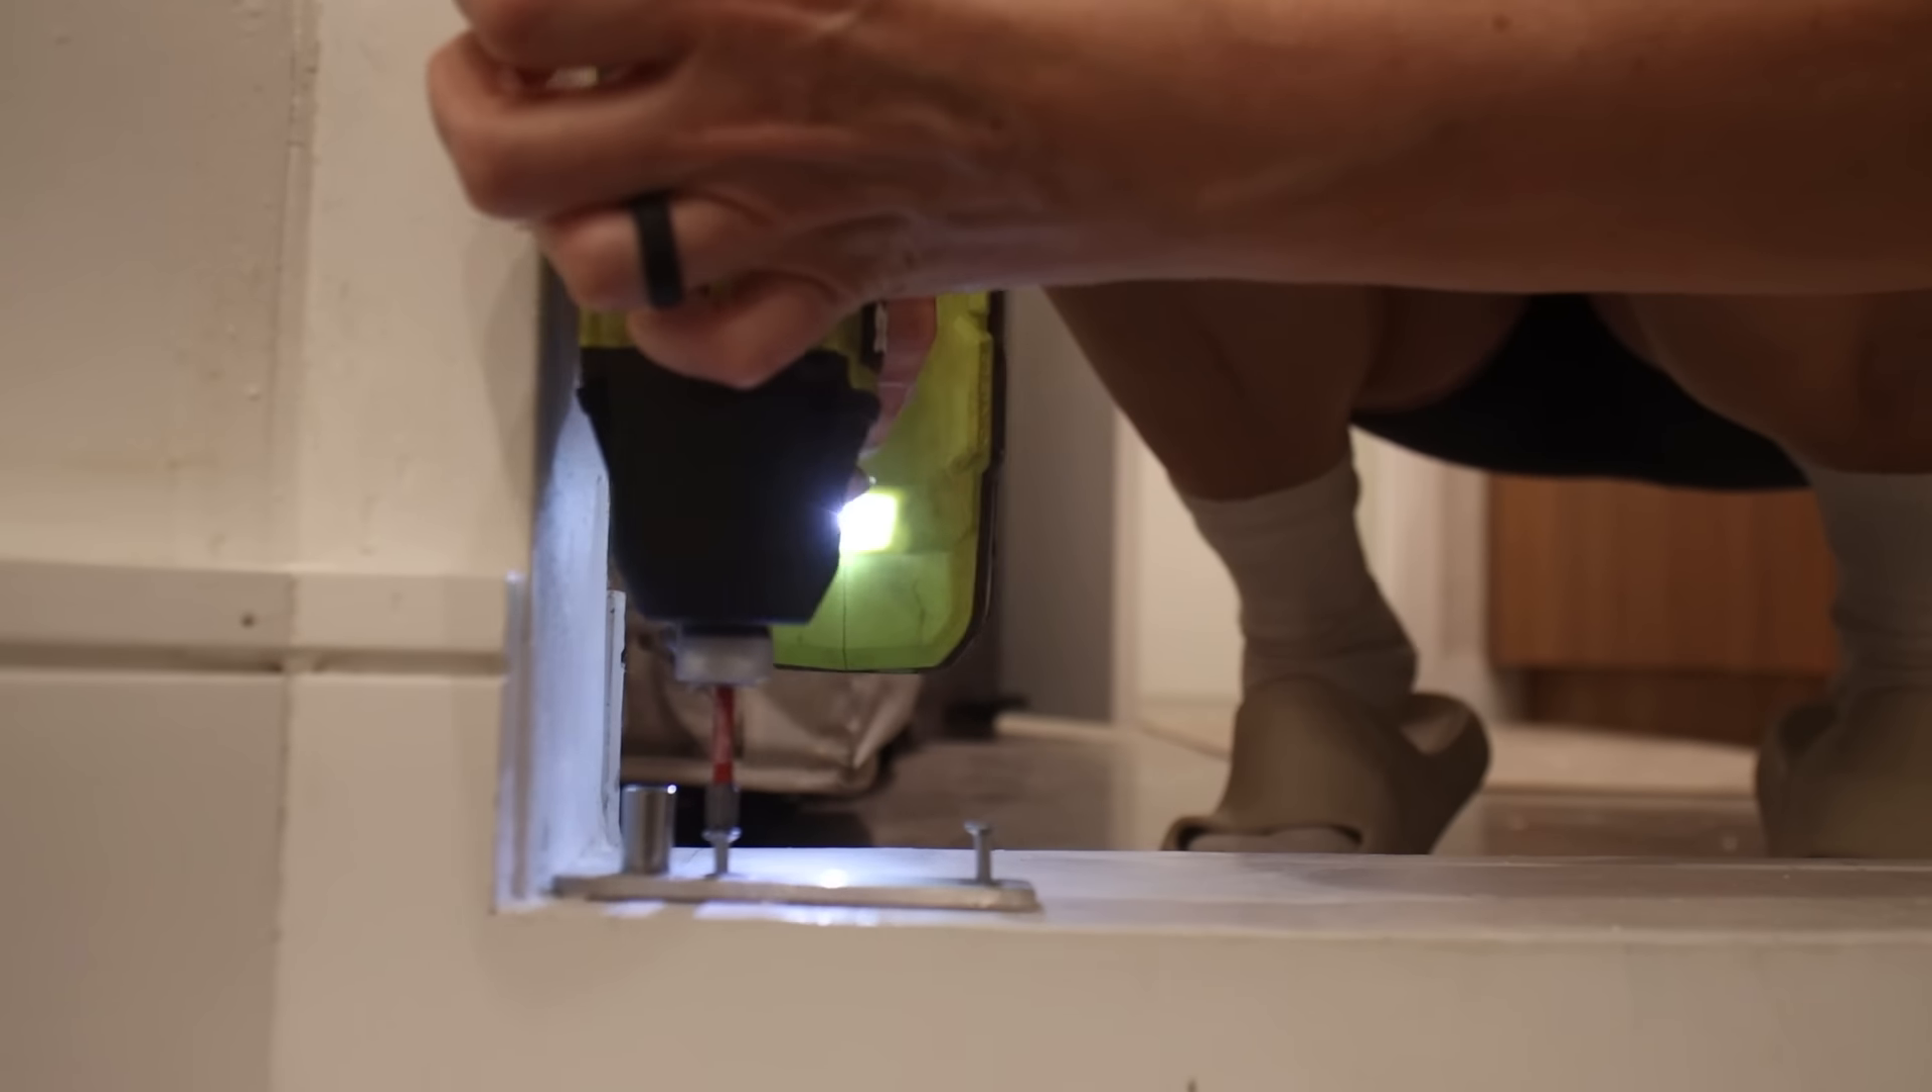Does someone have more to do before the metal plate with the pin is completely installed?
Yes.